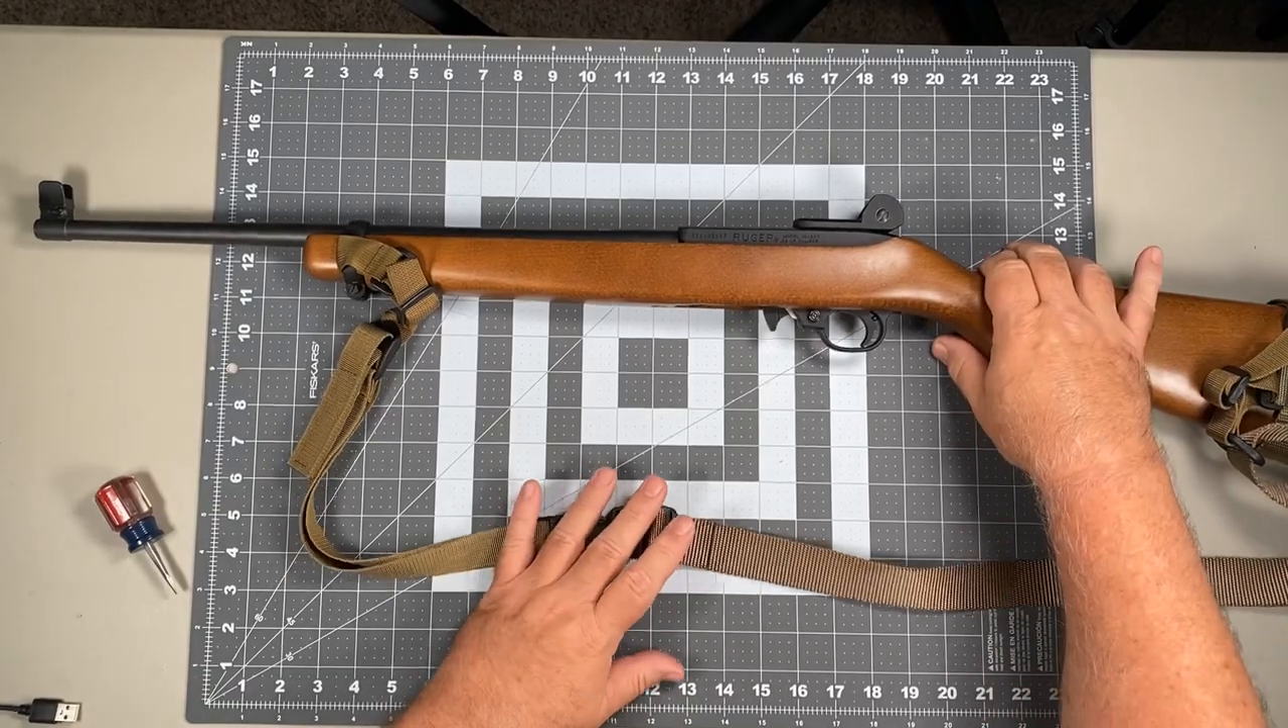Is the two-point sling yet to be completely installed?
No.